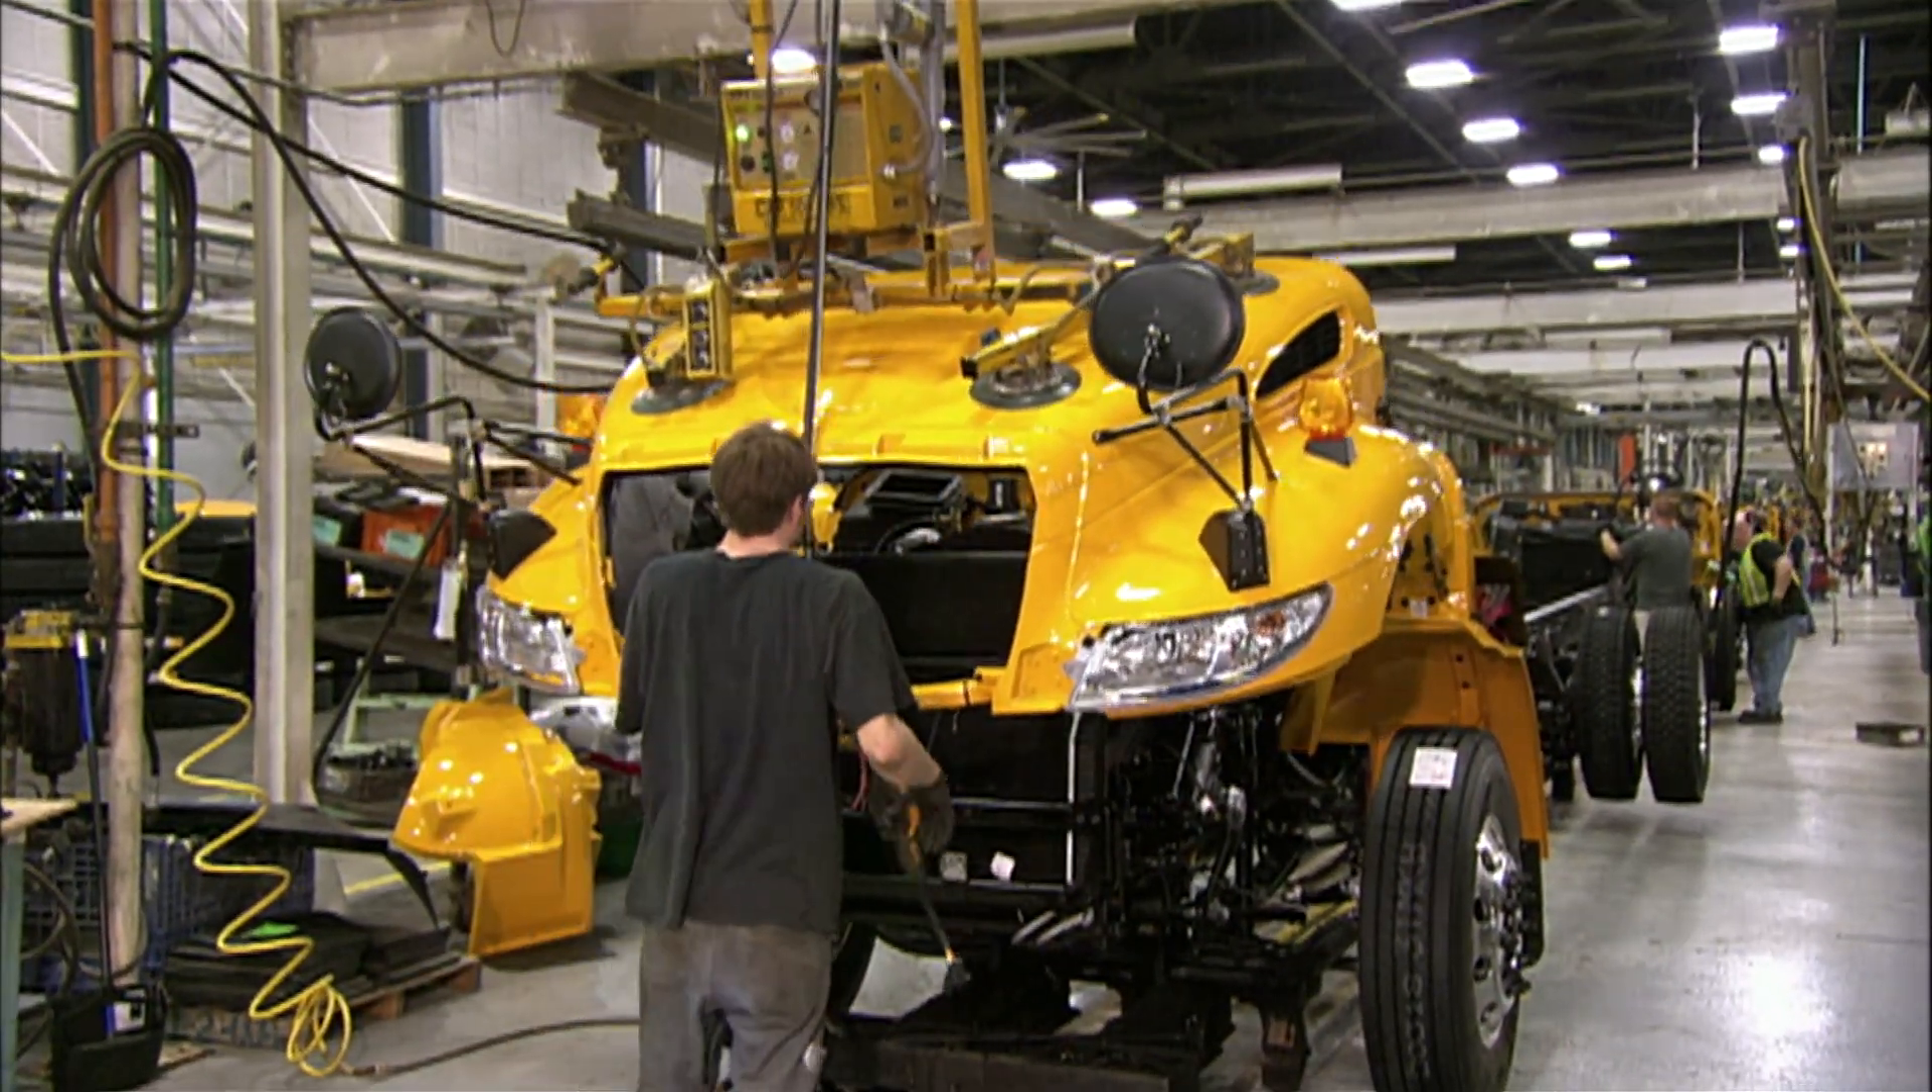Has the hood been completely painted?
Yes.